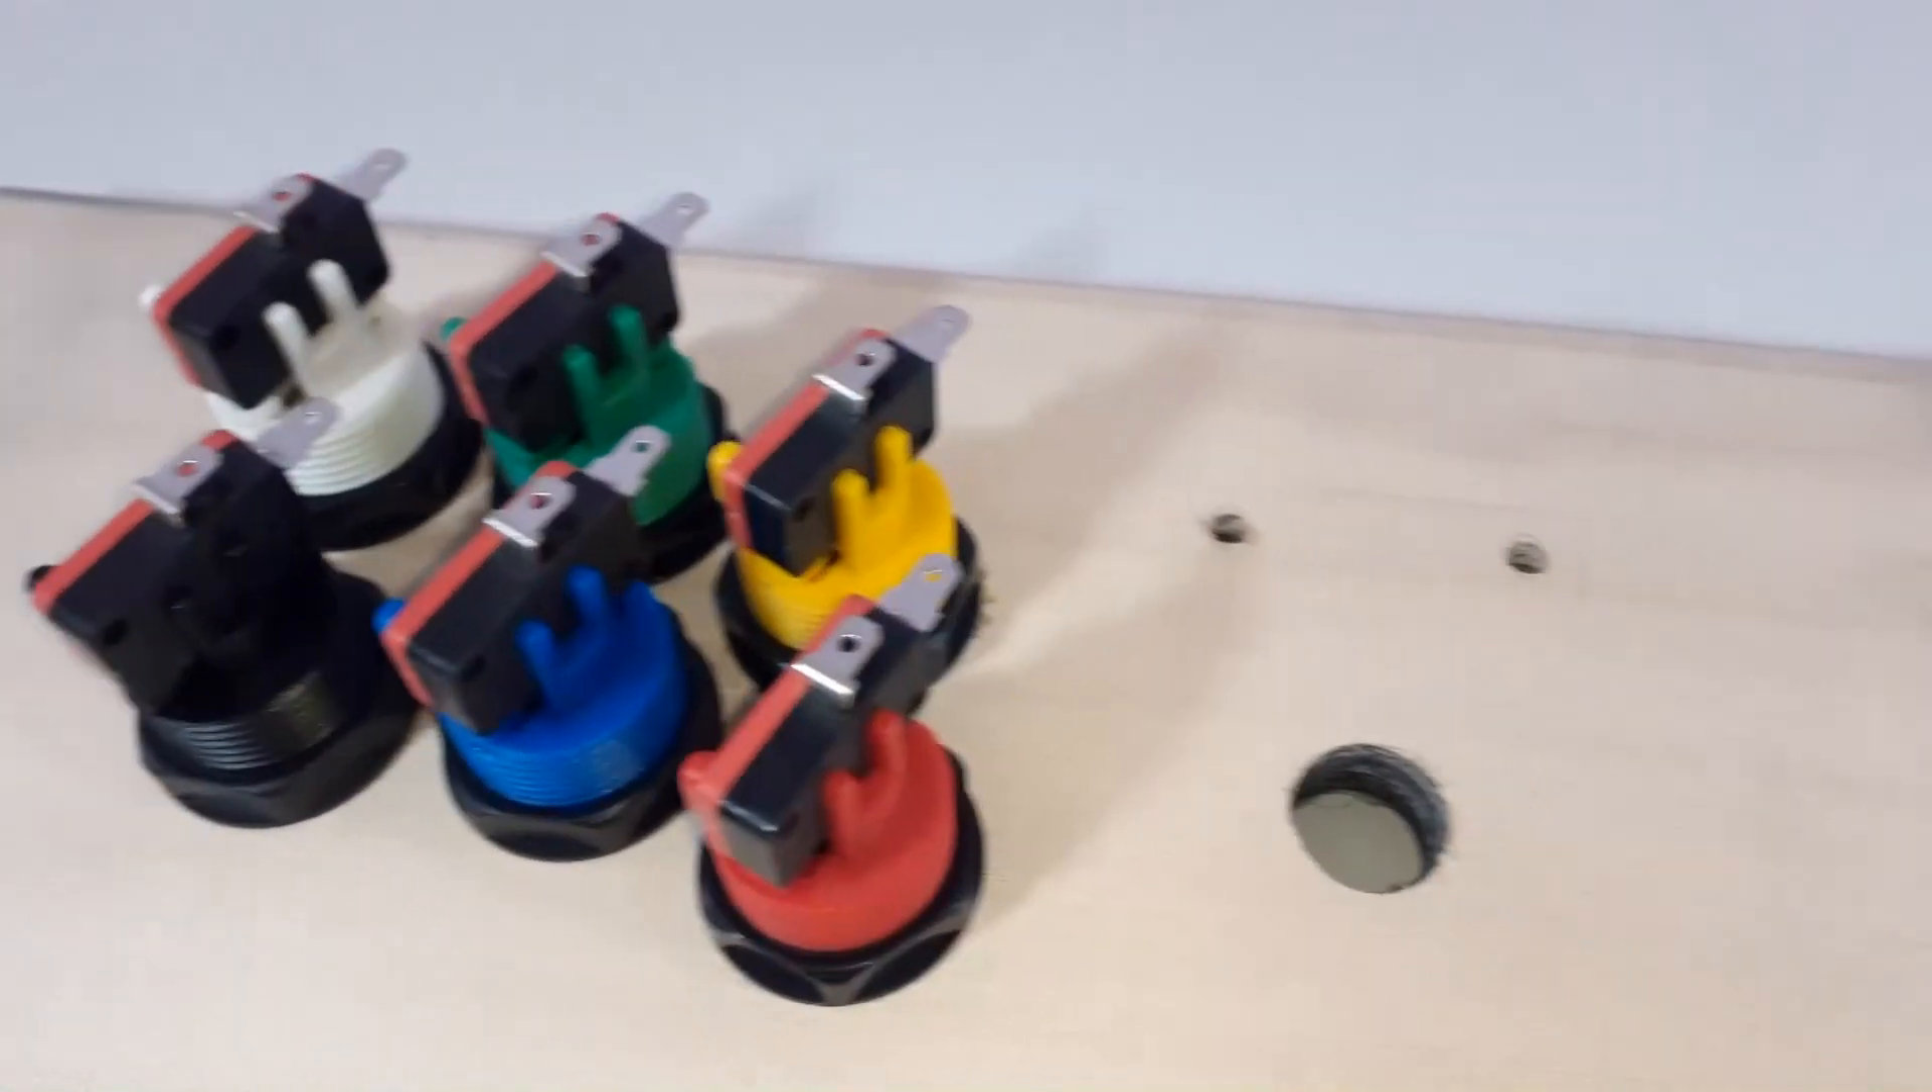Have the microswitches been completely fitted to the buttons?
Yes.